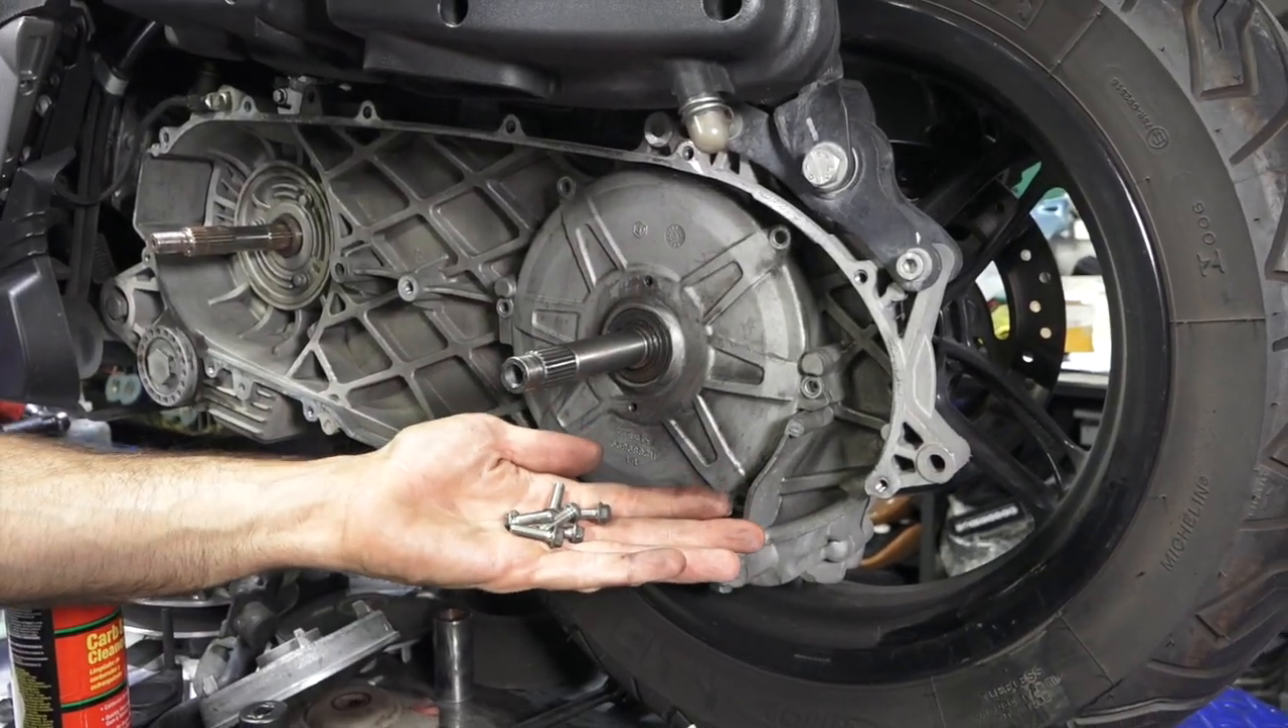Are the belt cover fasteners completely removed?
Yes.